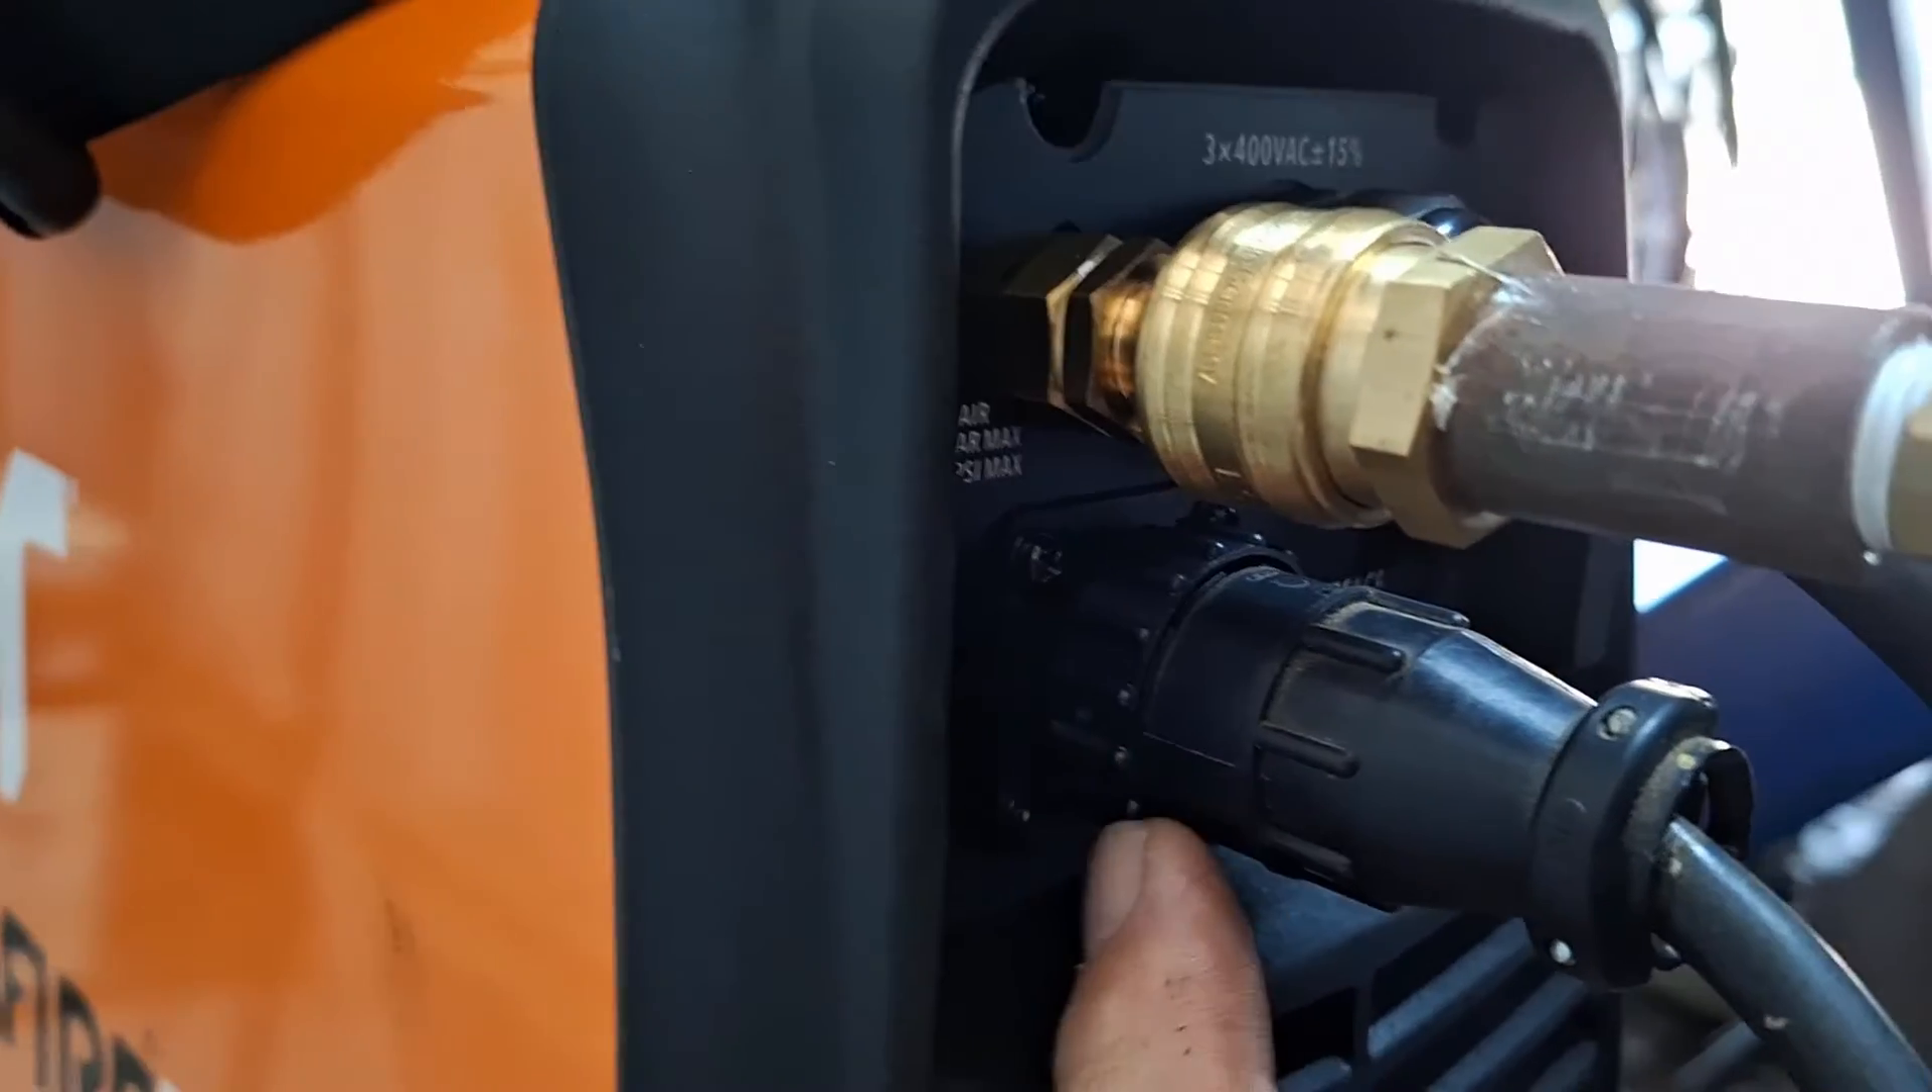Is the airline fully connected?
Yes.